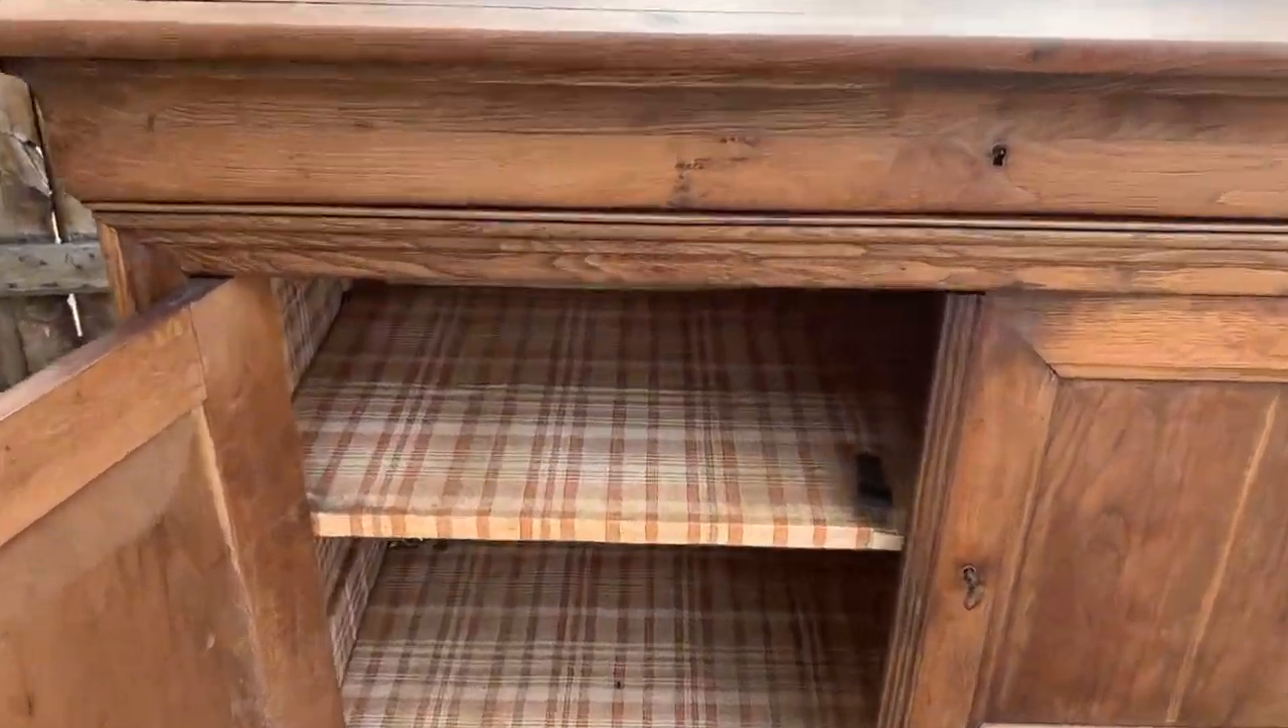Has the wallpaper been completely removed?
No.